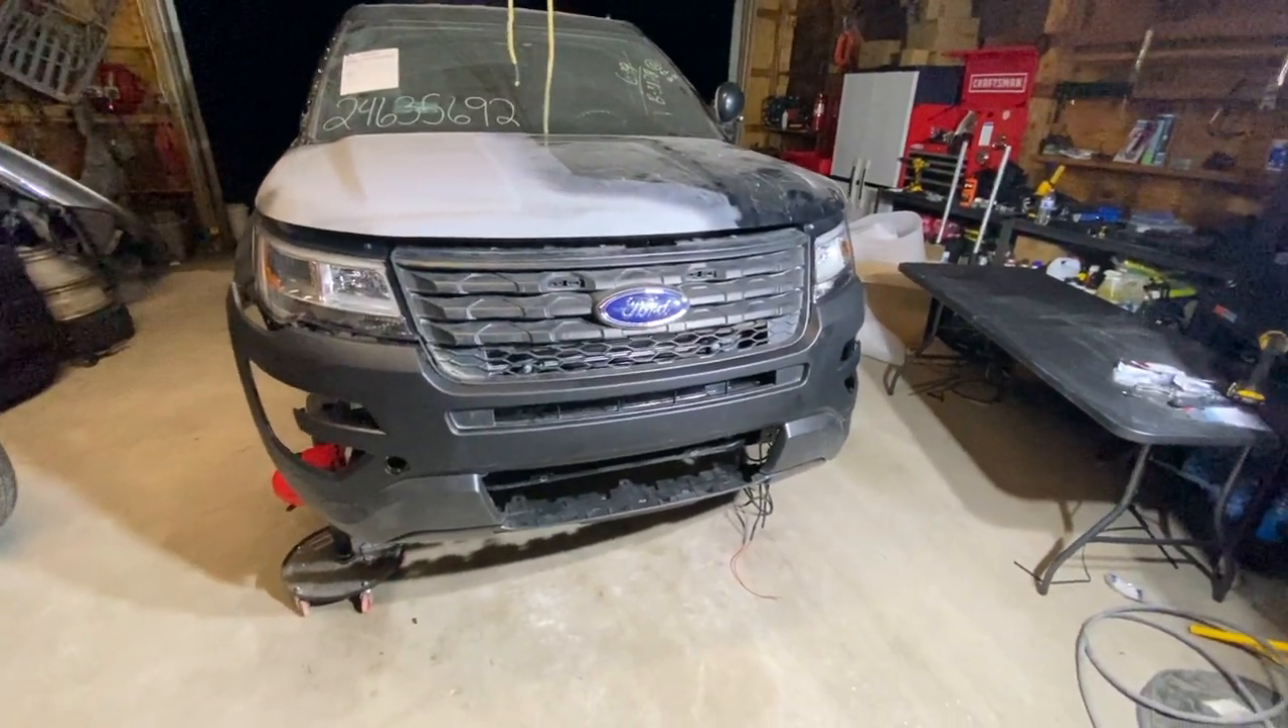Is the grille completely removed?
No.